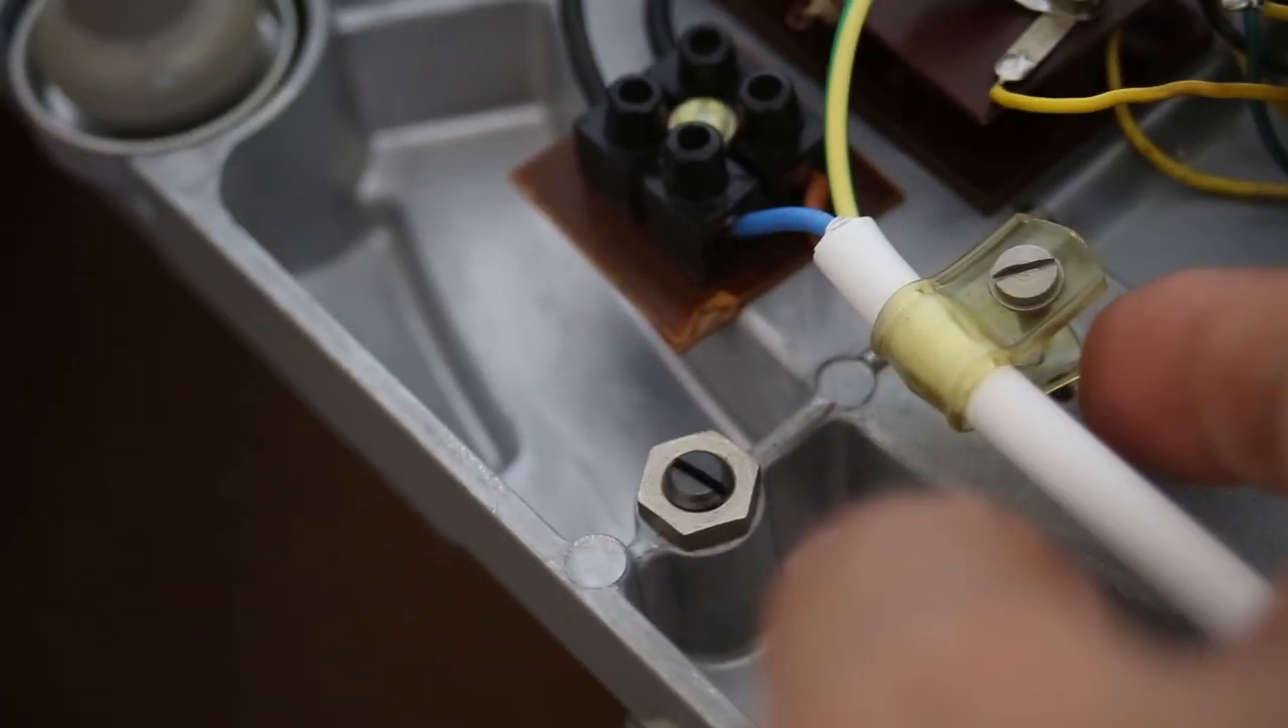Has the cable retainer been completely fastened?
No.